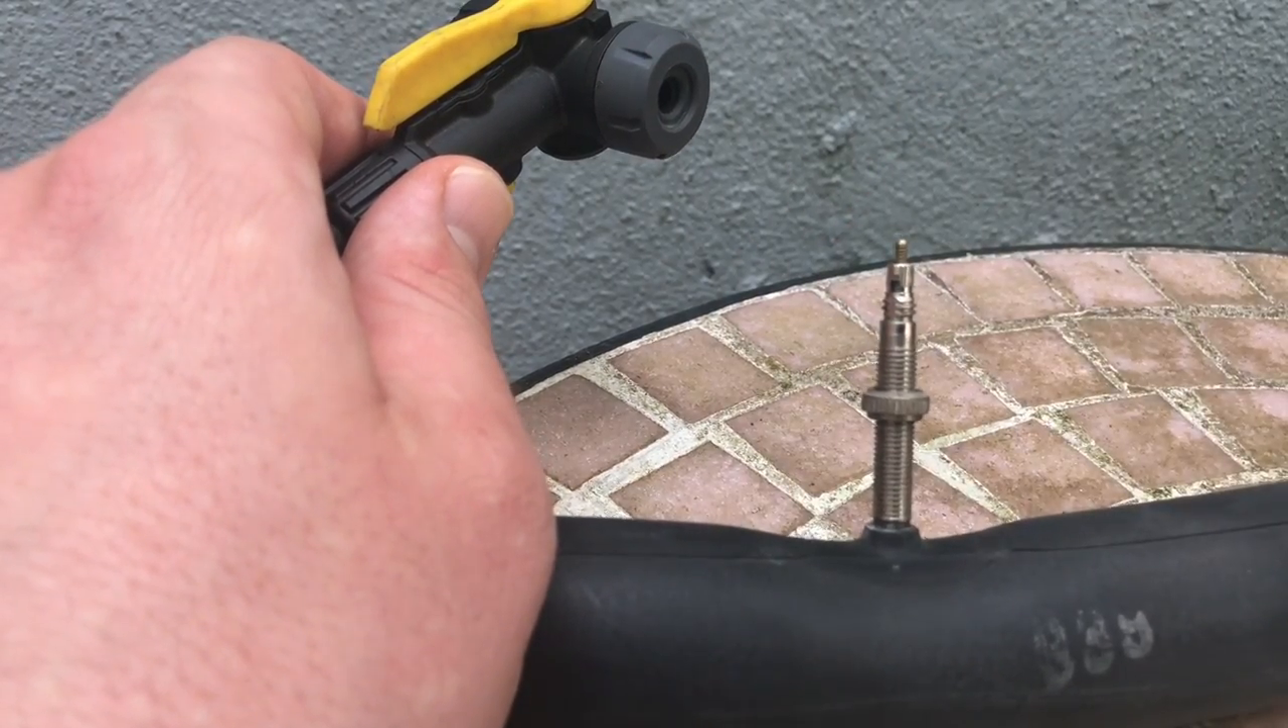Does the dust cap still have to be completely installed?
Yes.